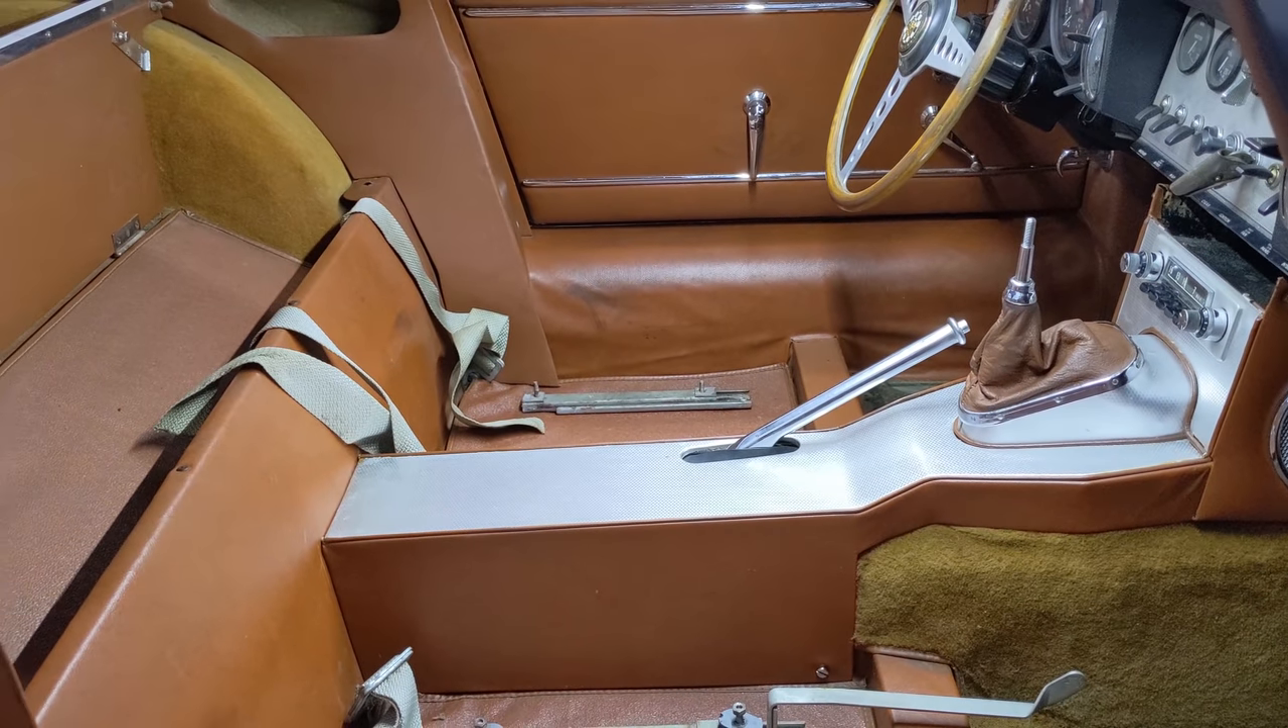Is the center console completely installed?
Yes.